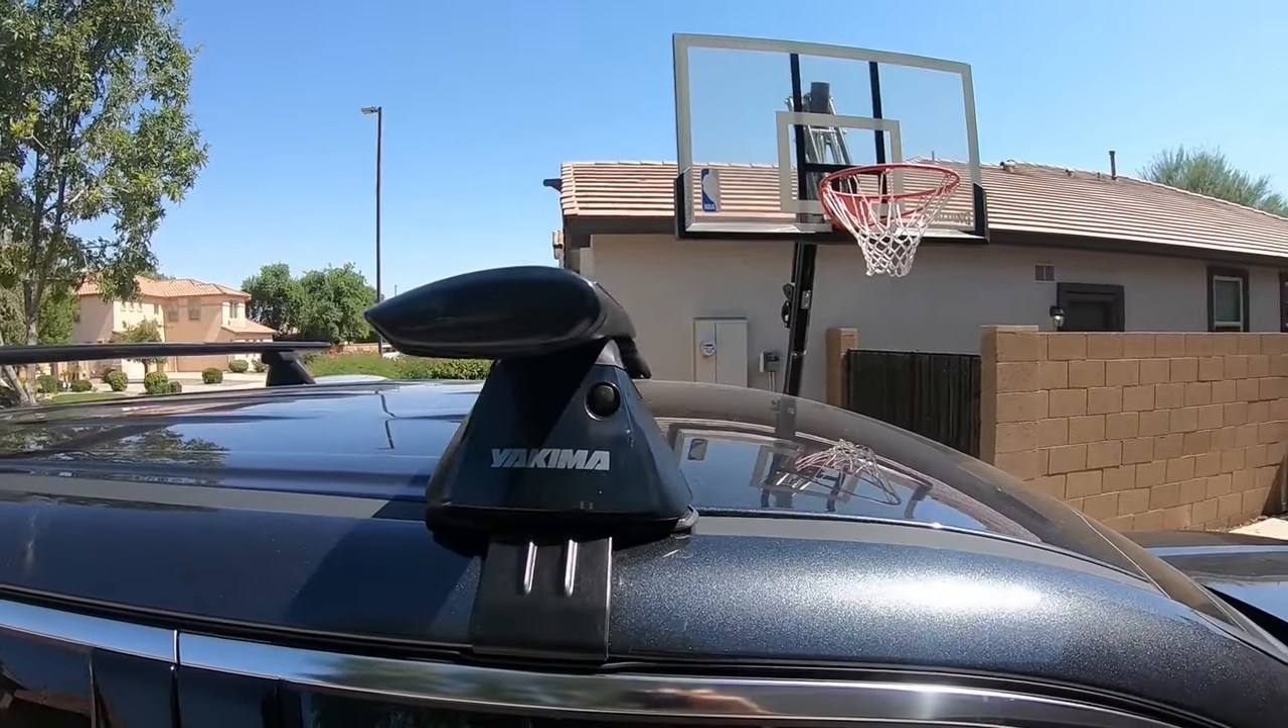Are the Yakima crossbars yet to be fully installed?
No.